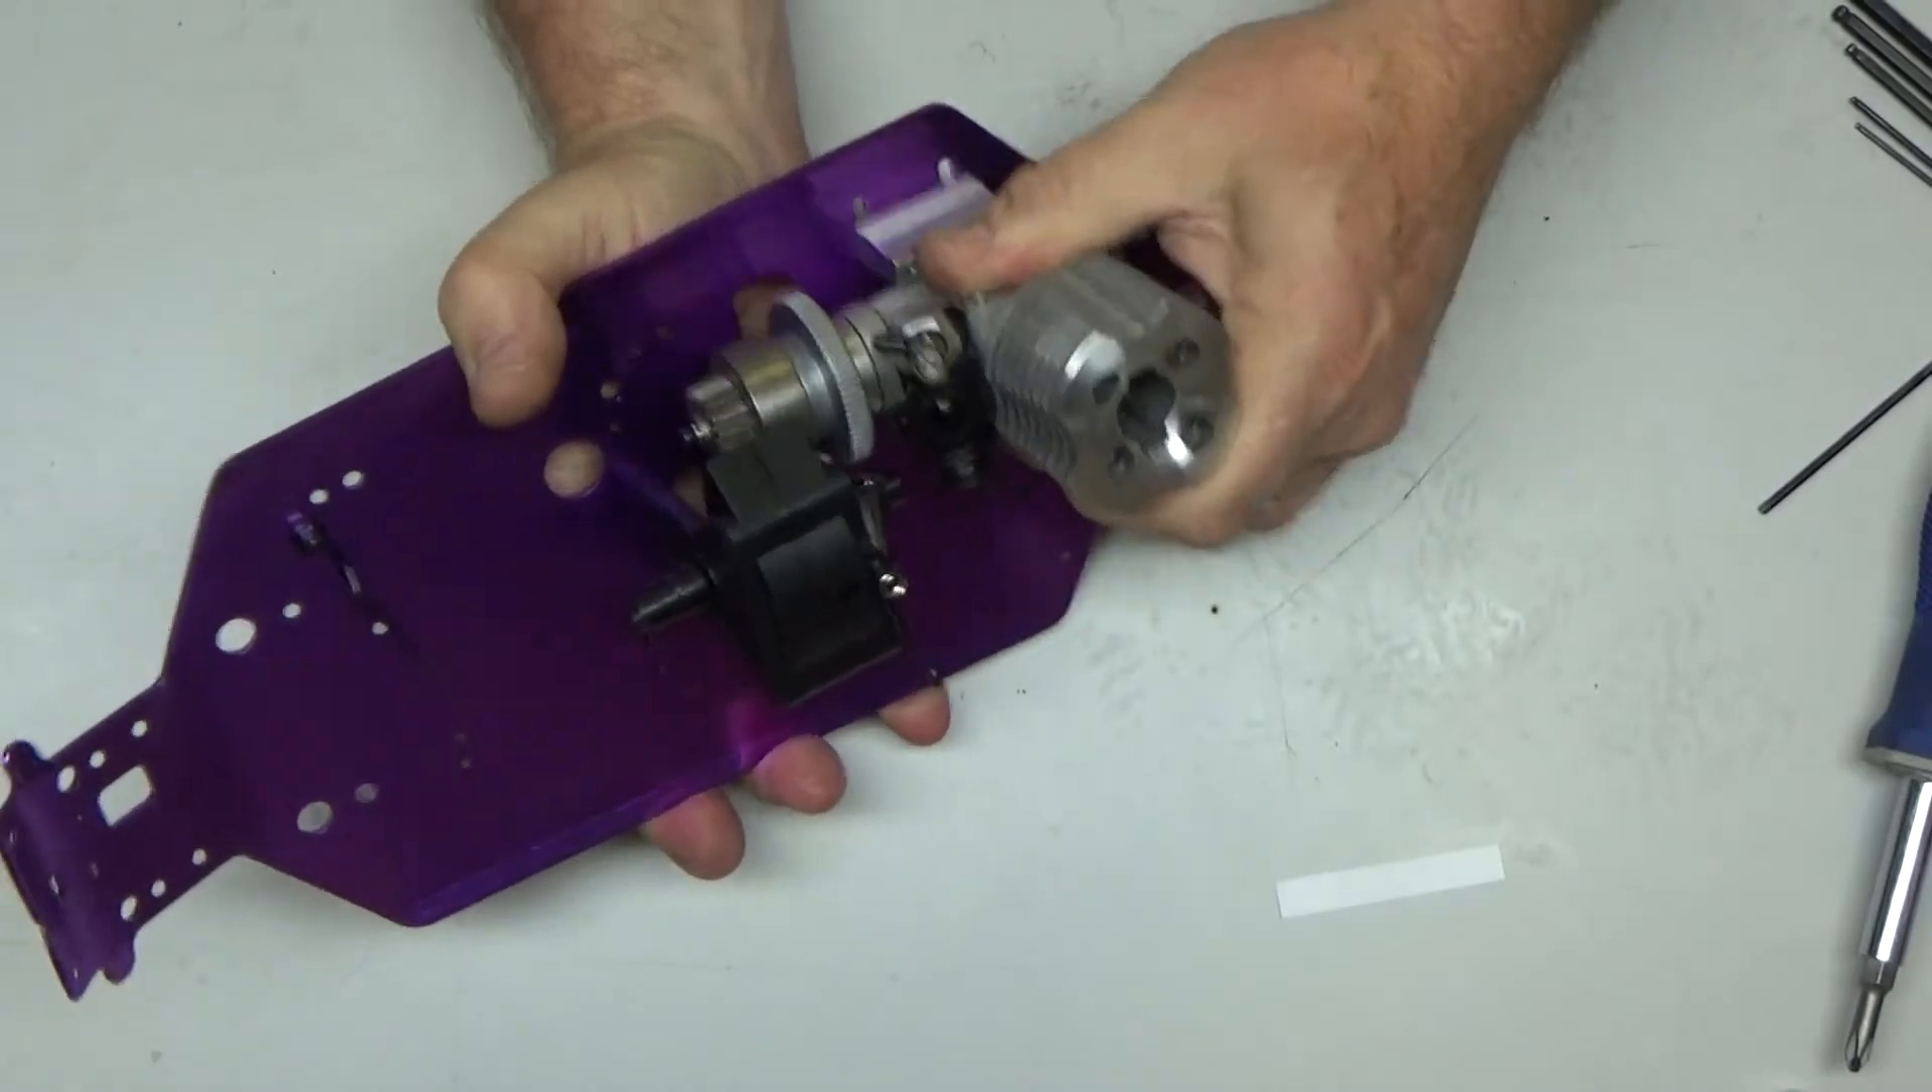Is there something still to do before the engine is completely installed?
Yes.